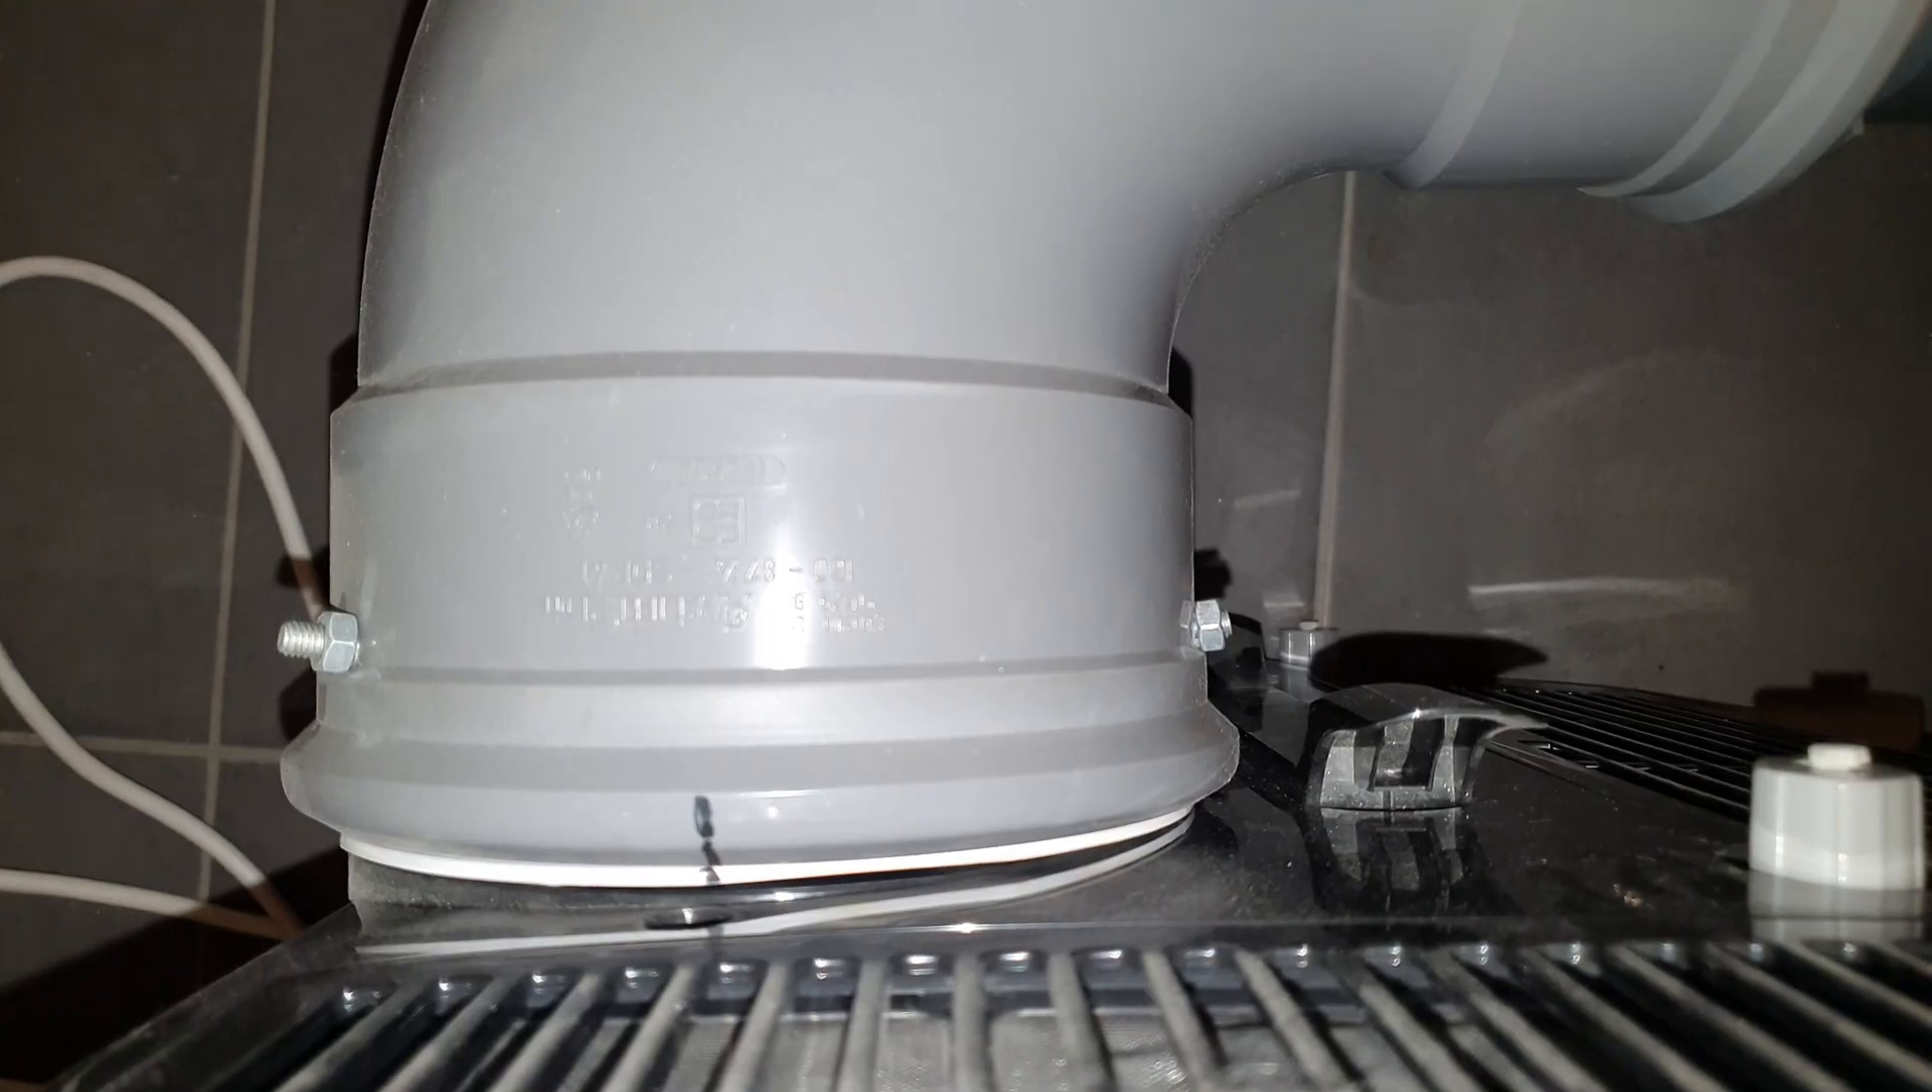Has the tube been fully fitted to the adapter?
Yes.